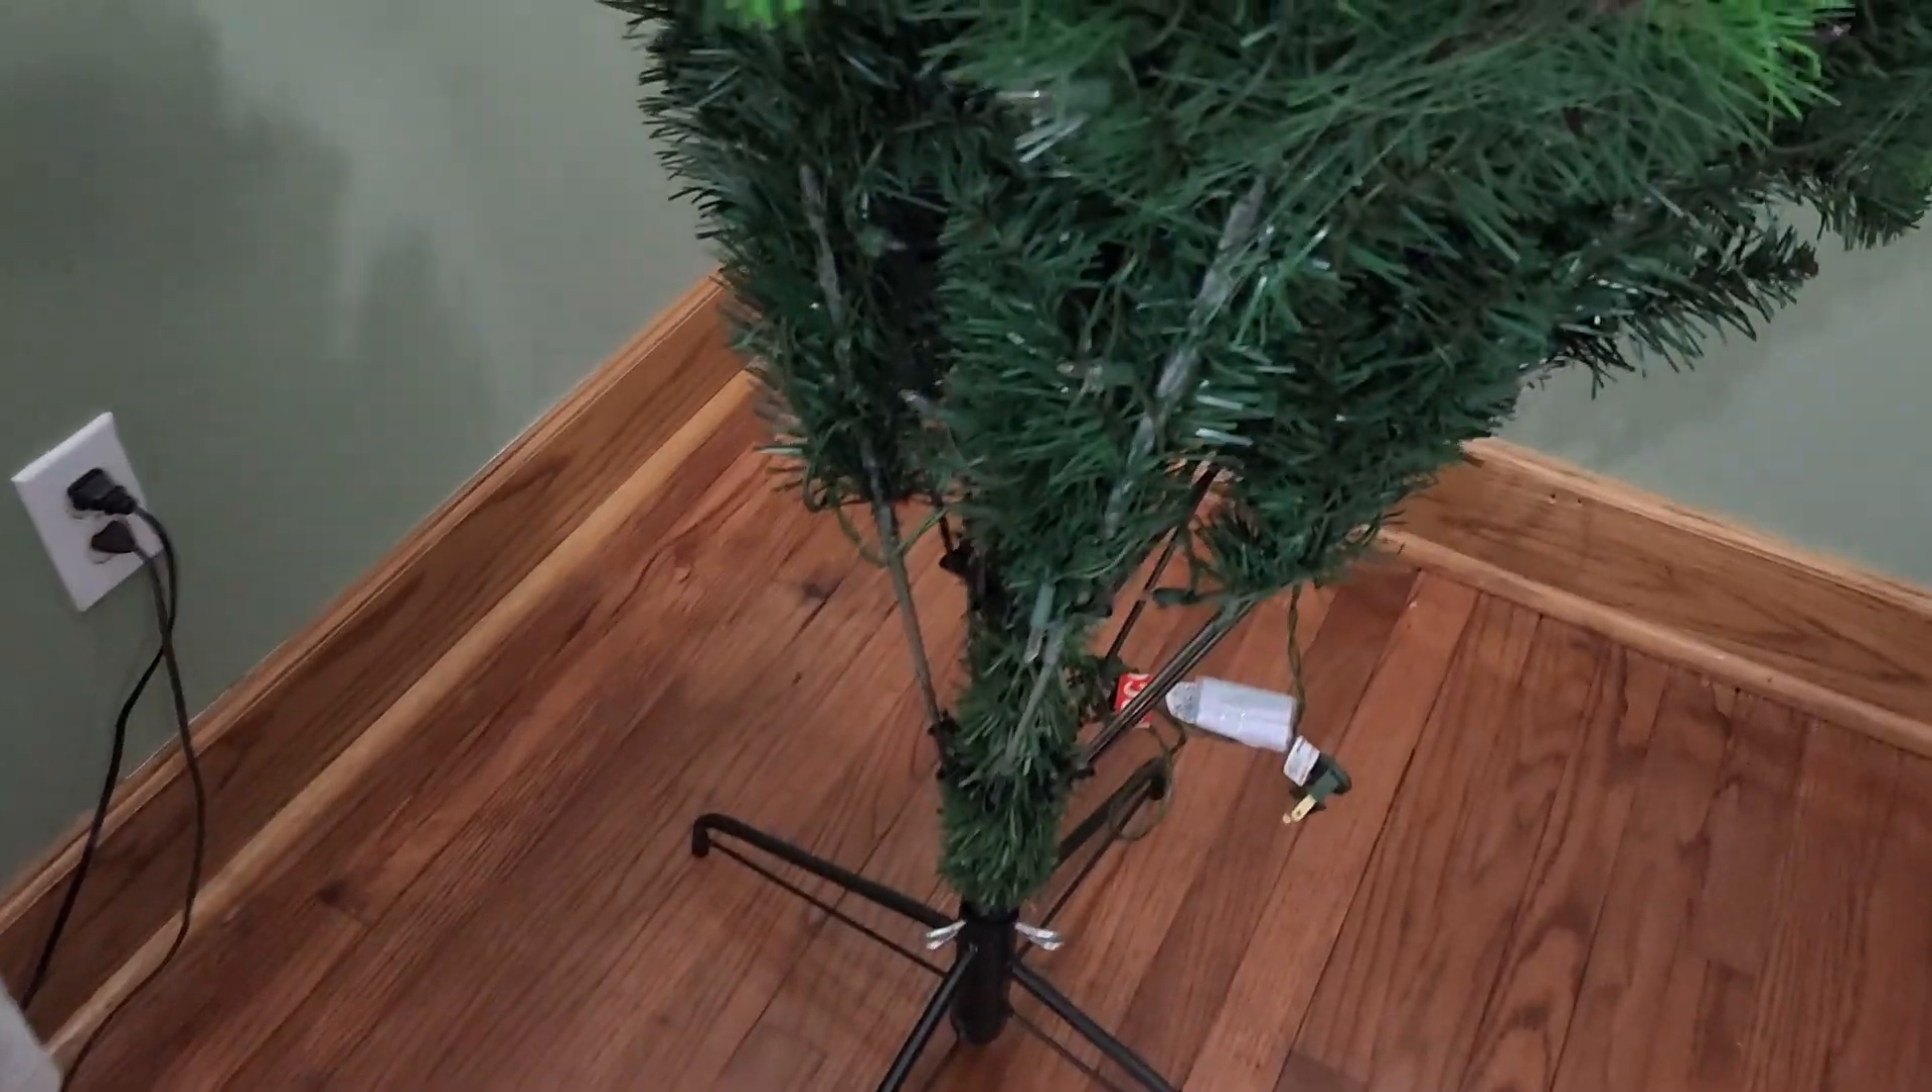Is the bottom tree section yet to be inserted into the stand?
No.